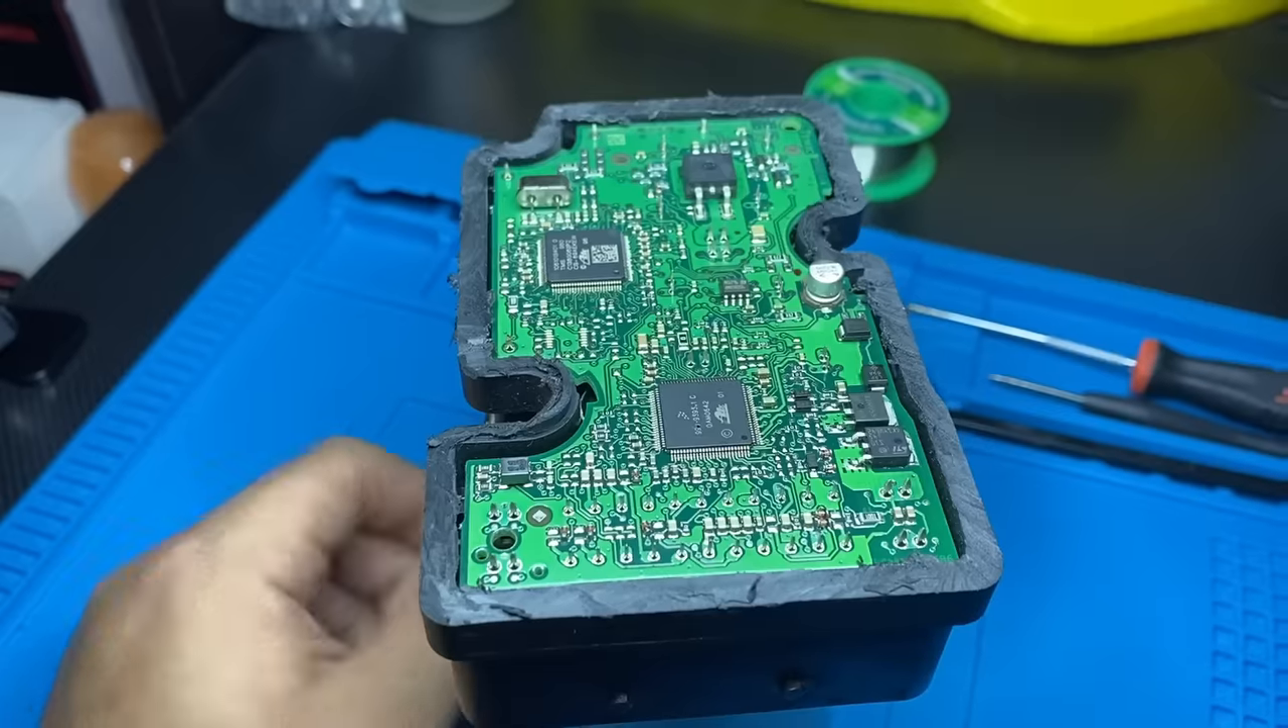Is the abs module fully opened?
Yes.